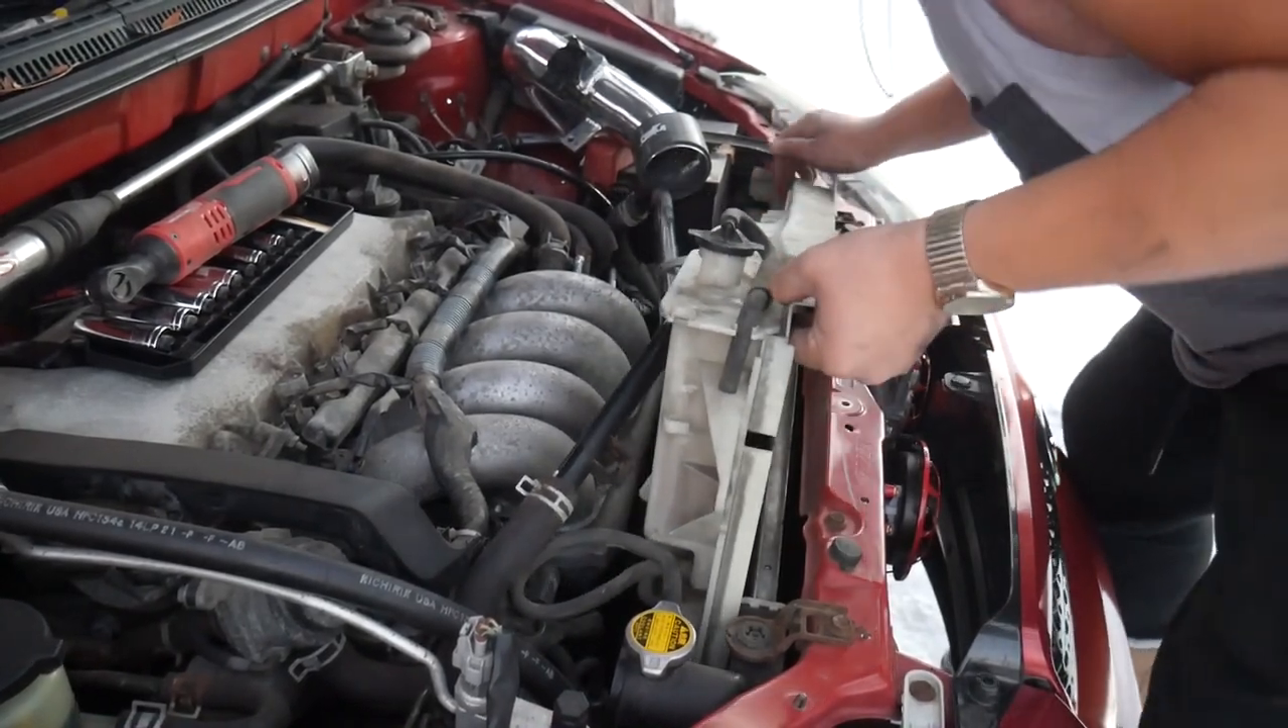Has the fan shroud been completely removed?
No.